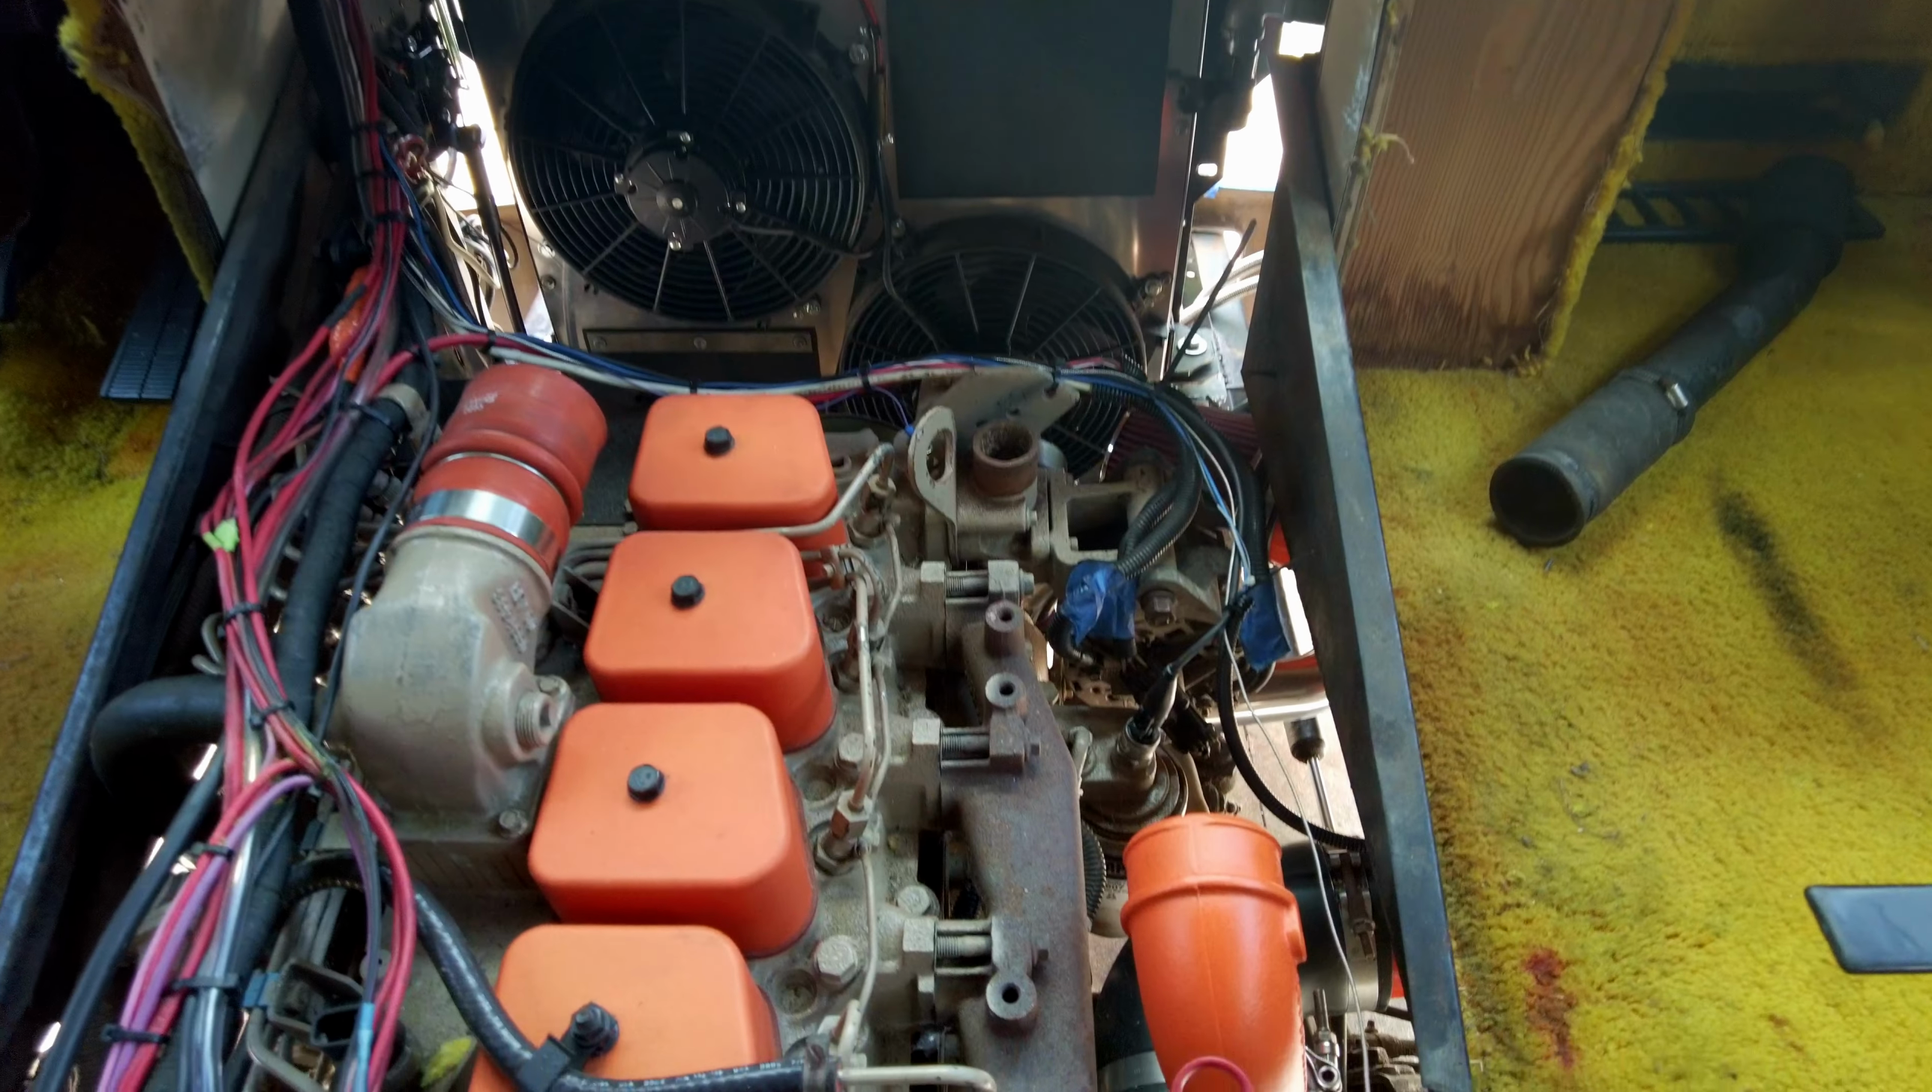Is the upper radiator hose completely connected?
No.